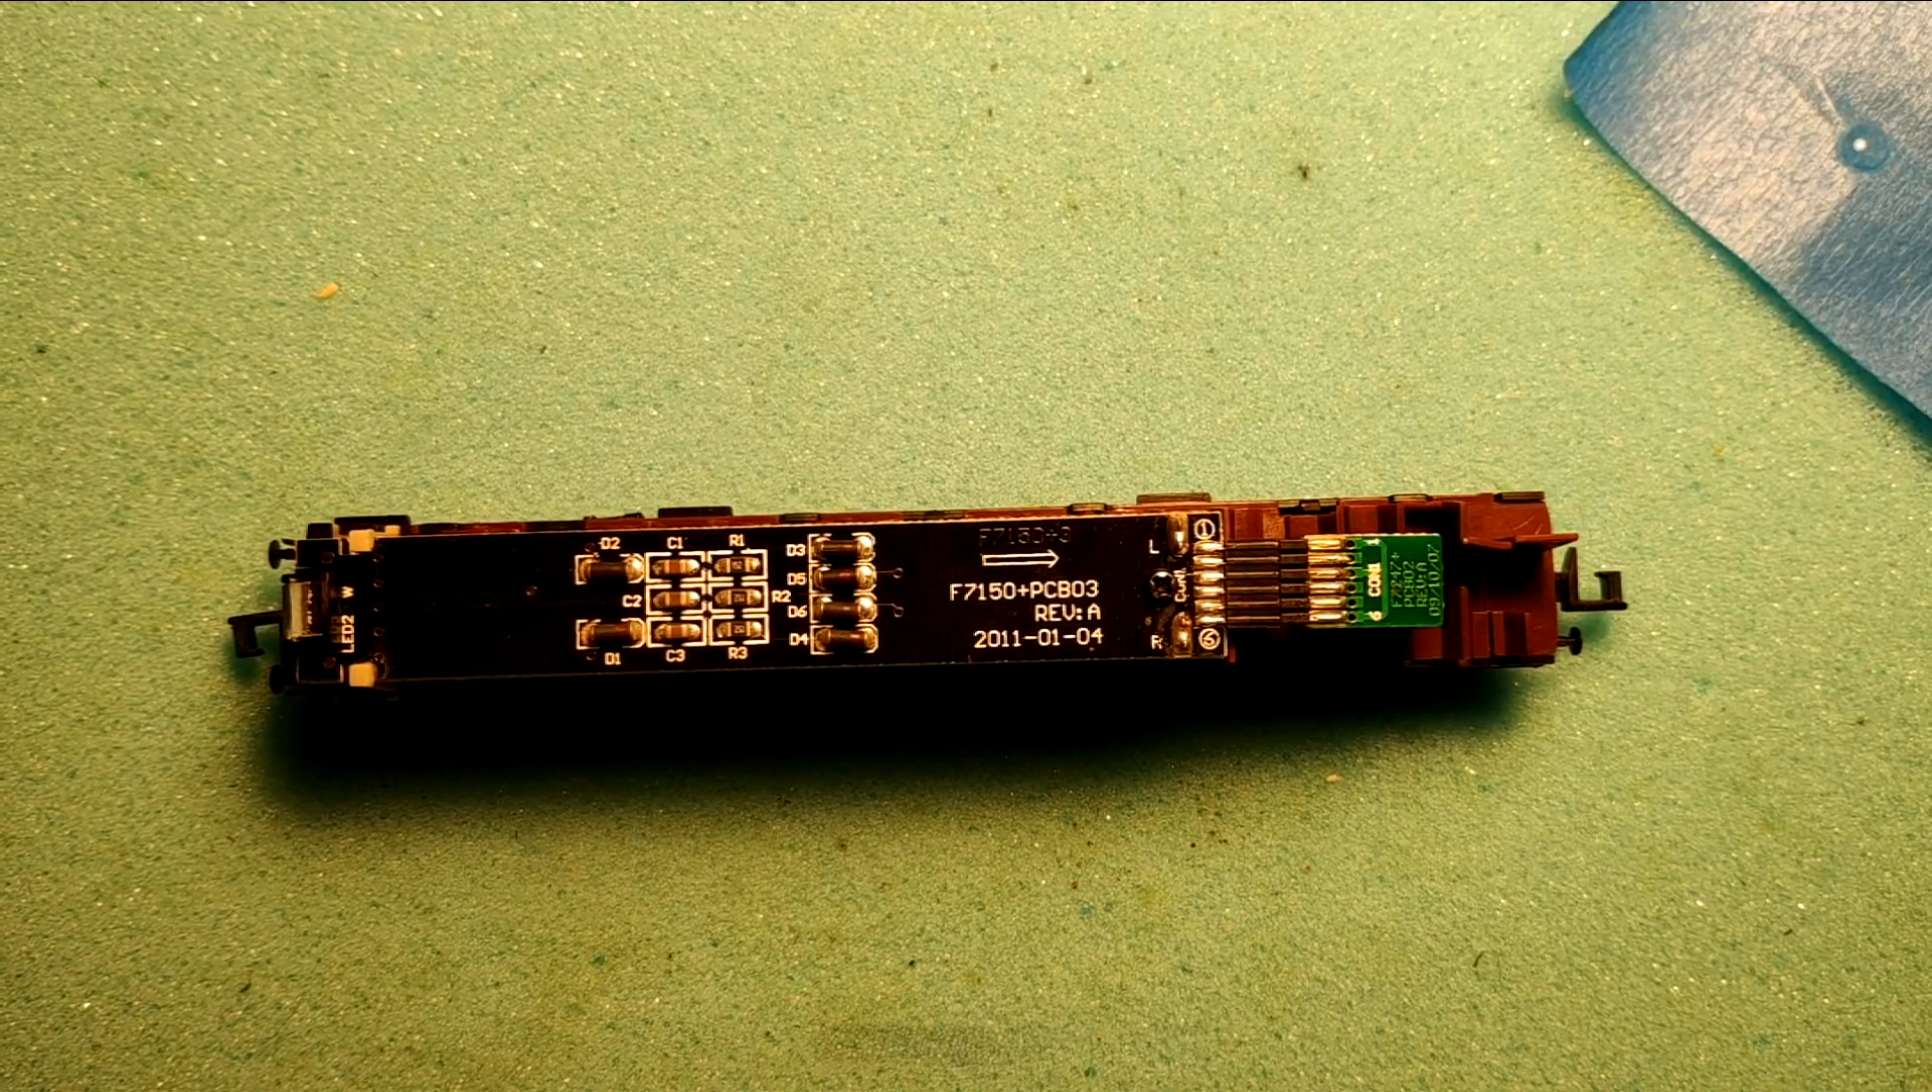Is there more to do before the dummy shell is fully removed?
No.